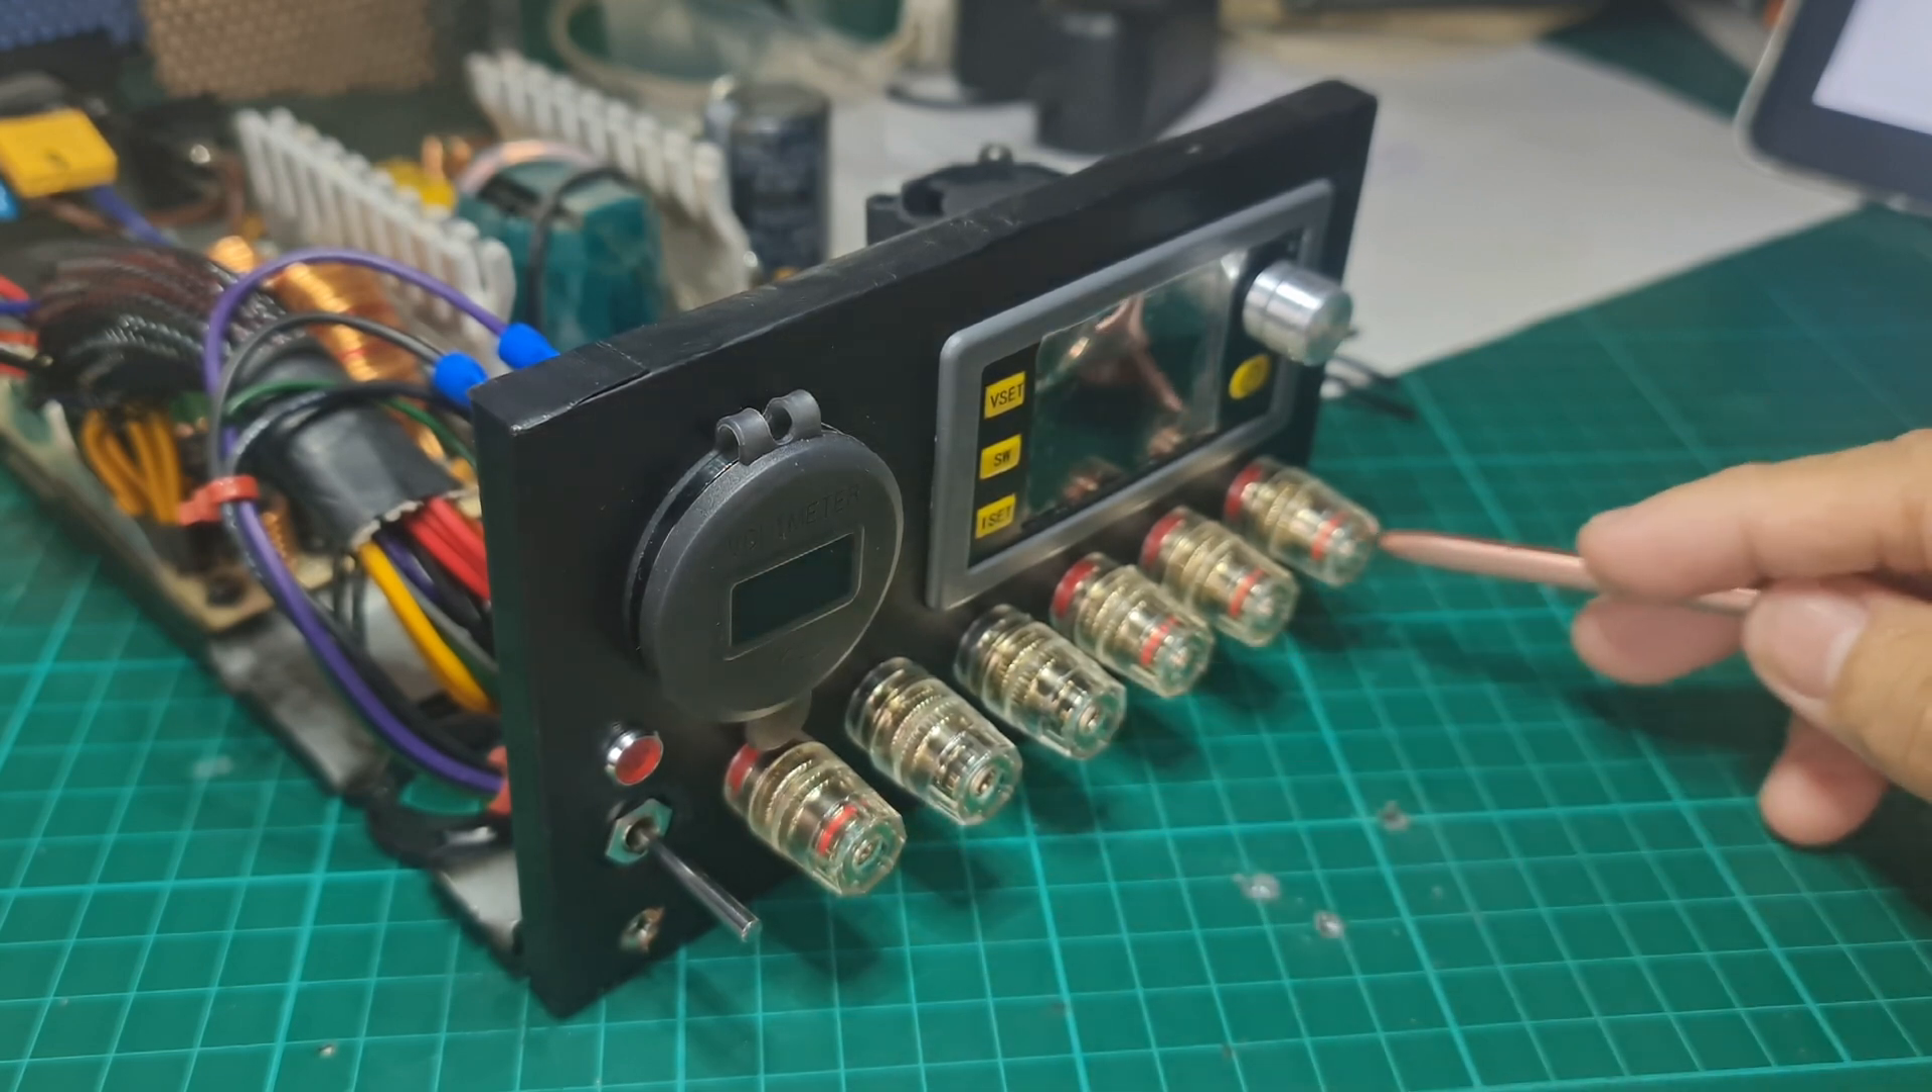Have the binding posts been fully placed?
Yes.